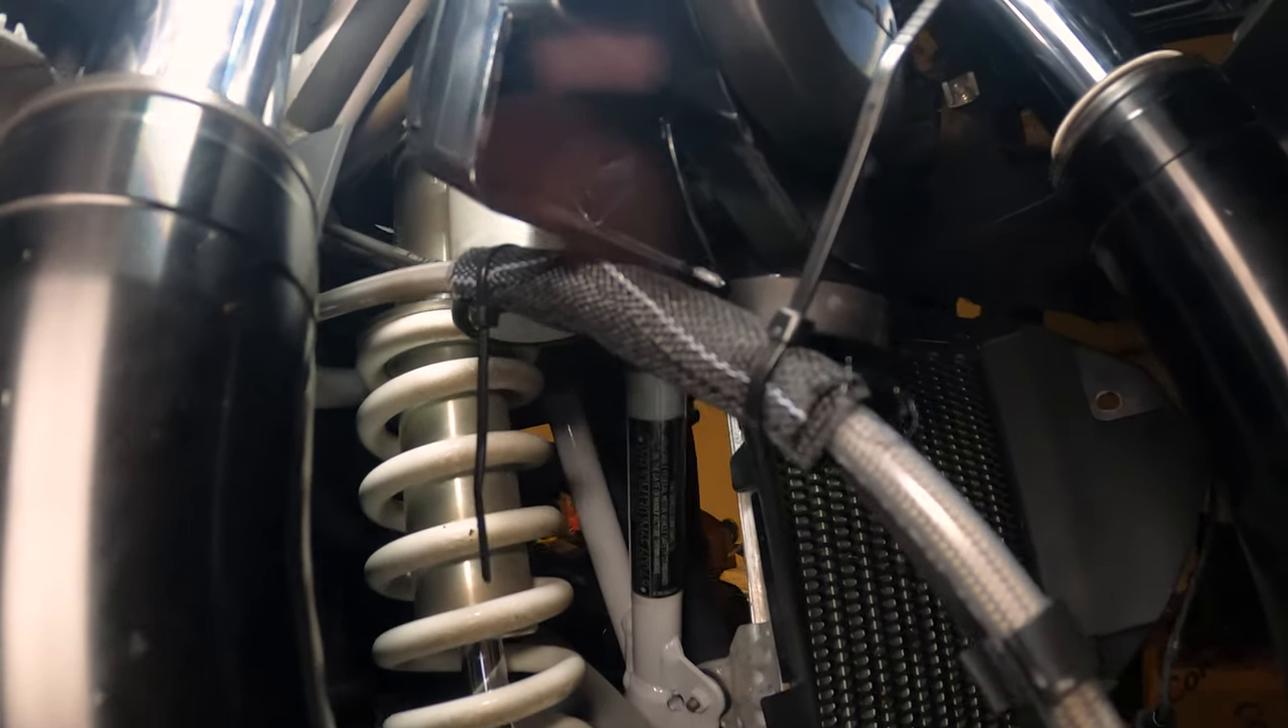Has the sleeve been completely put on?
Yes.